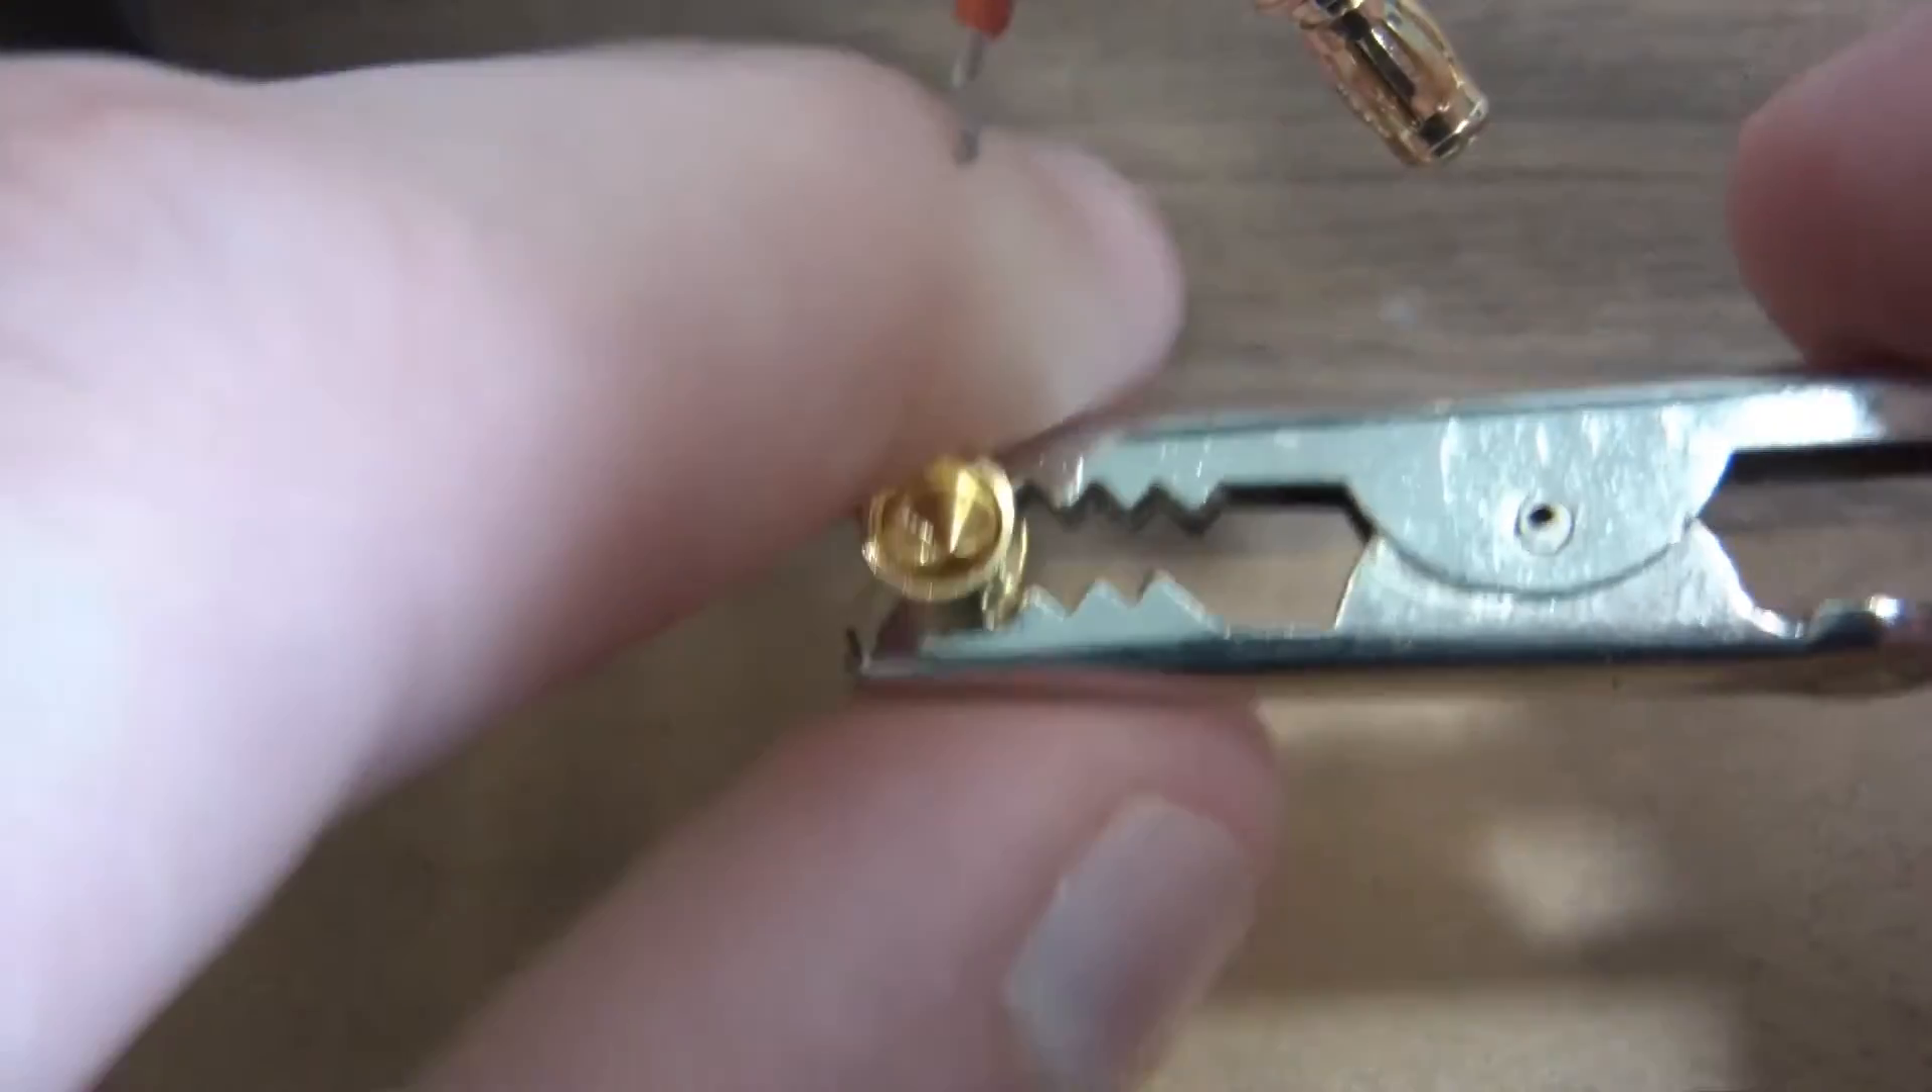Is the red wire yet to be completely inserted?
Yes.